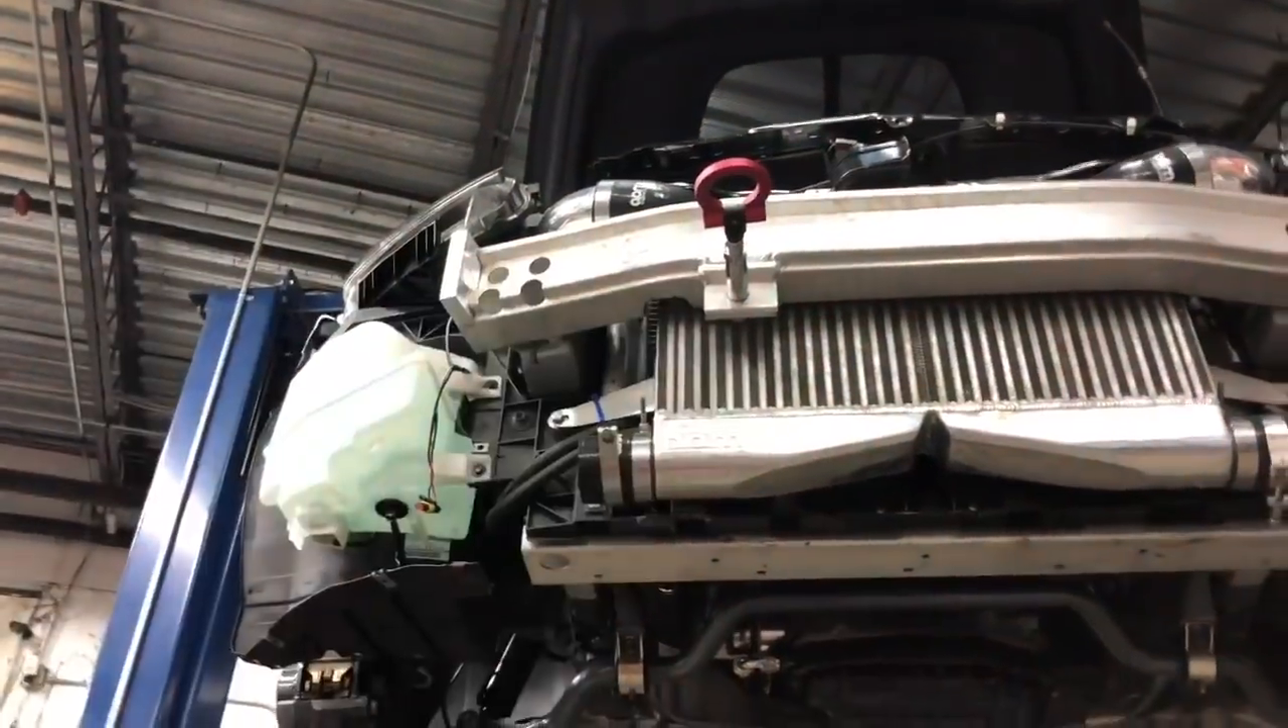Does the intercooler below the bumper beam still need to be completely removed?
Yes.